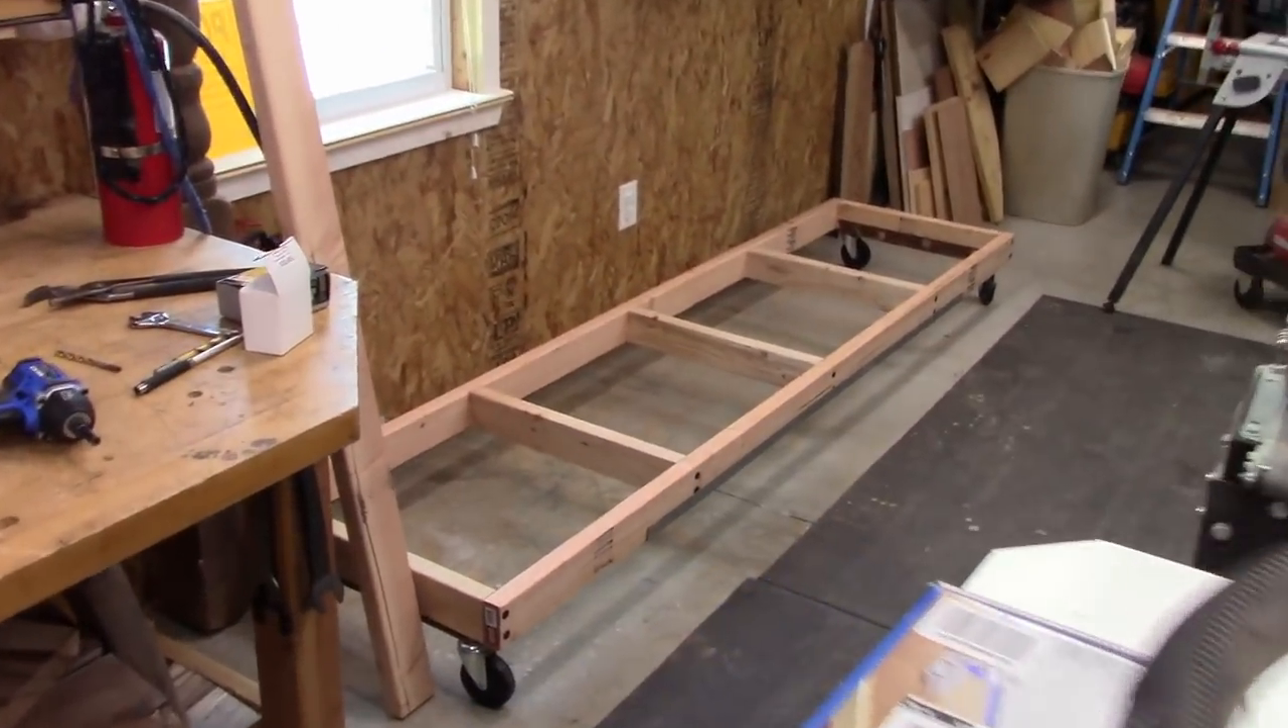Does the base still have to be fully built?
No.